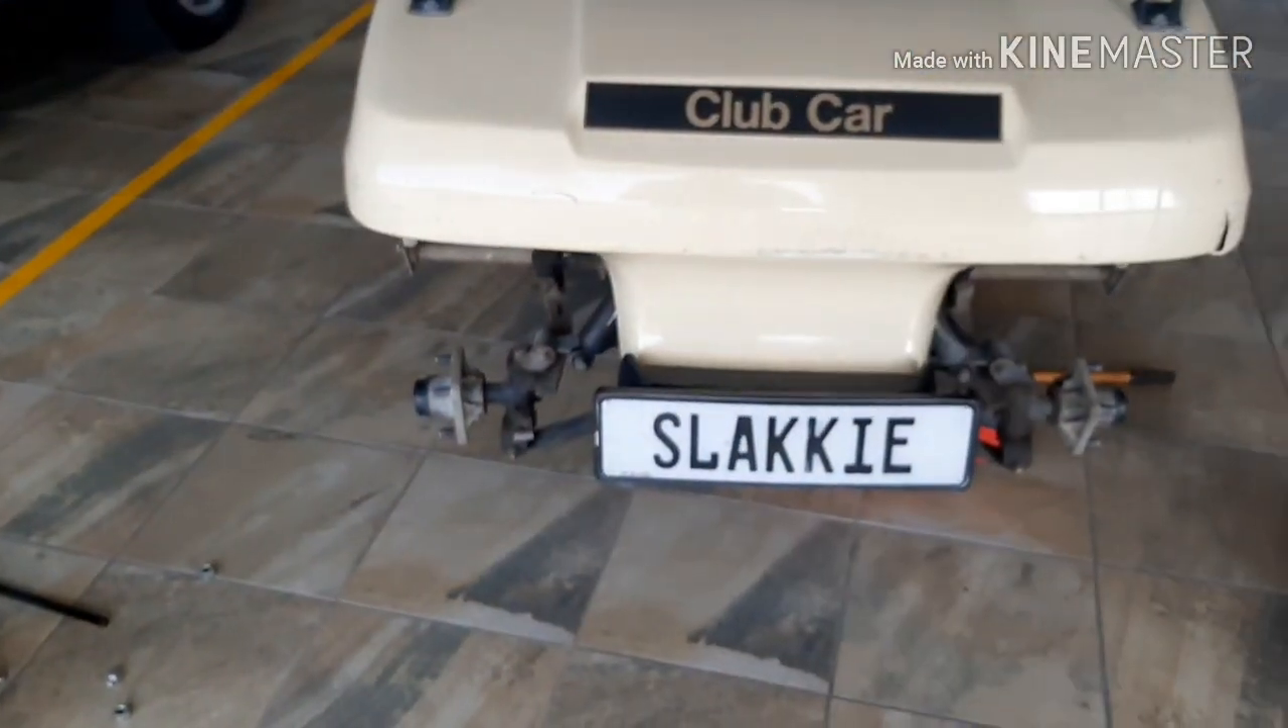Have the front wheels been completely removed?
Yes.